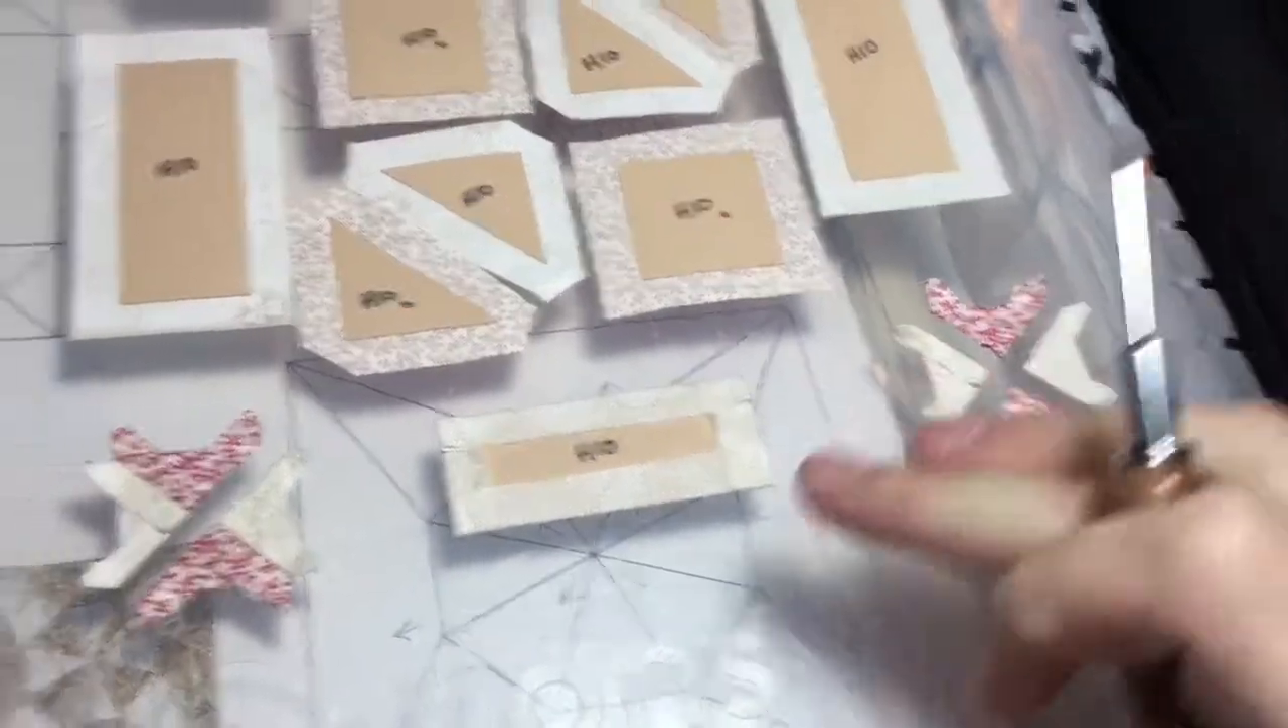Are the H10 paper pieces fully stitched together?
No.